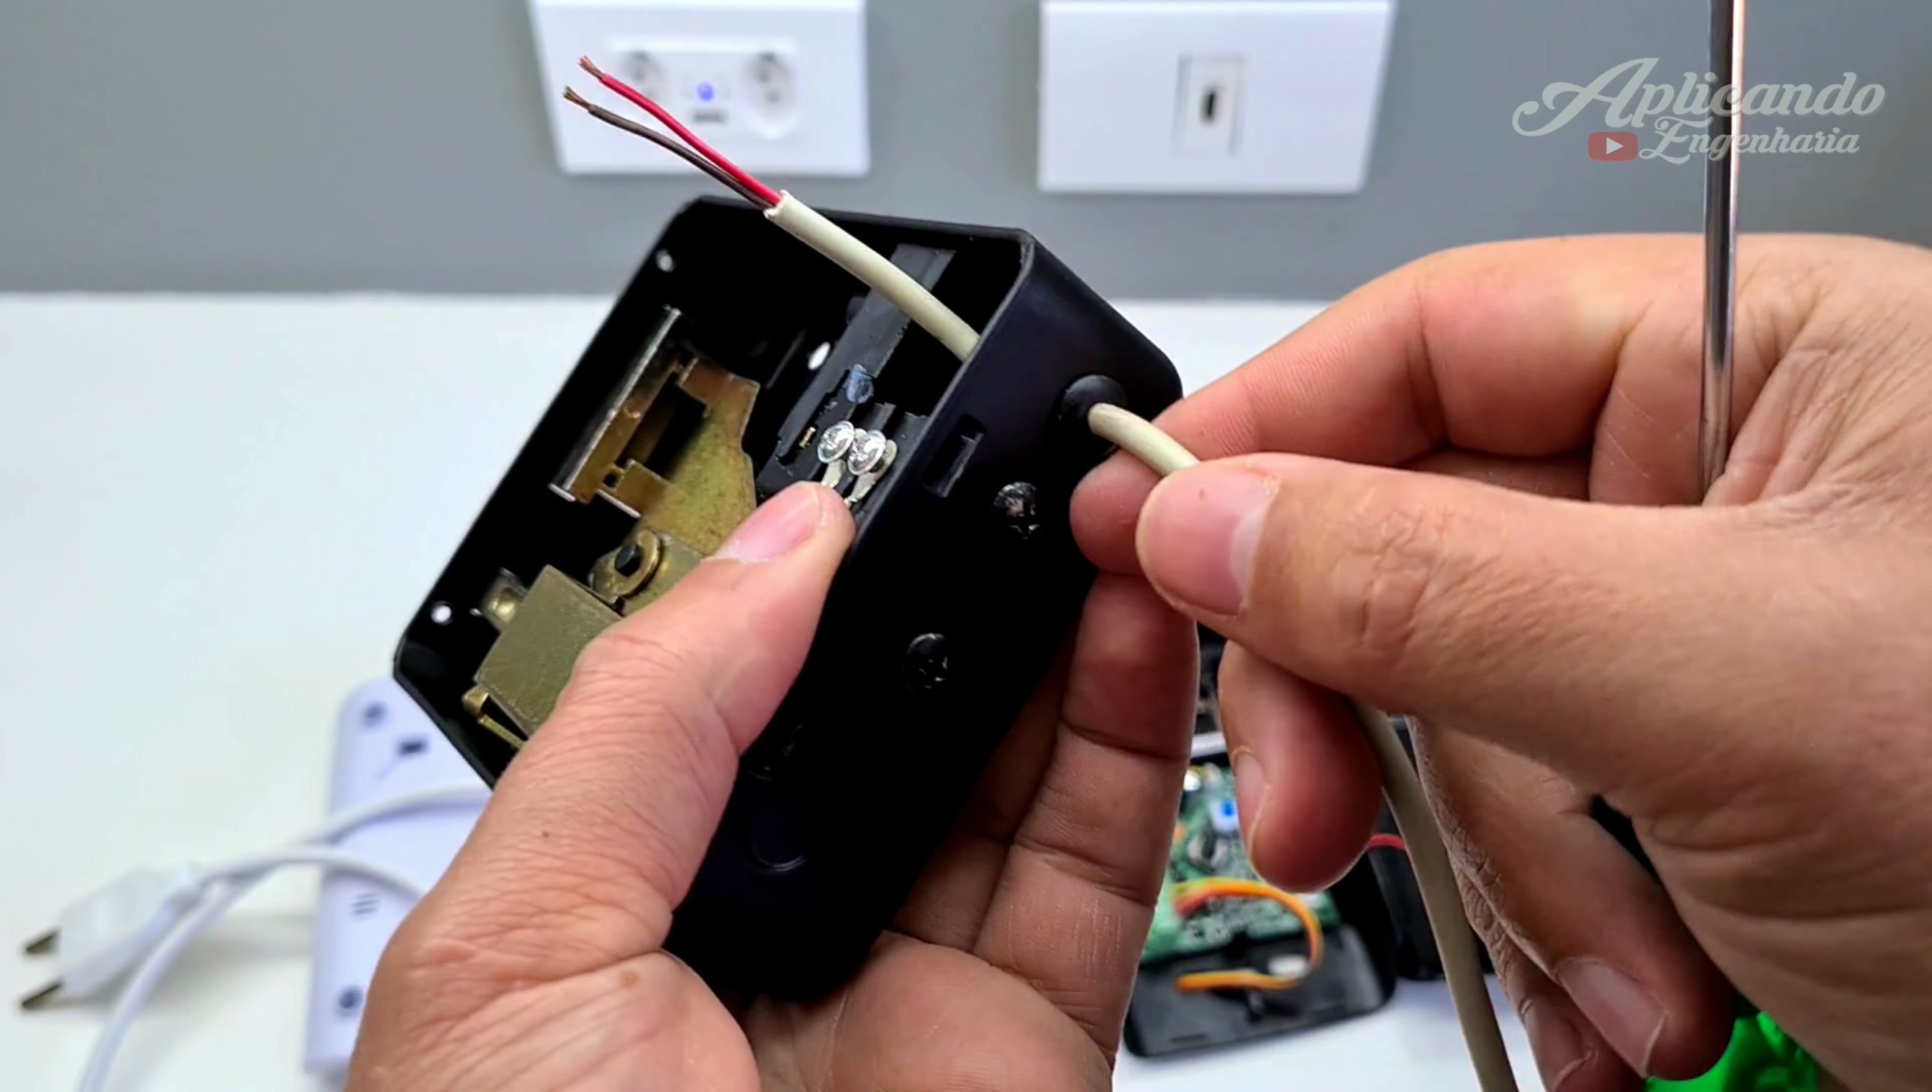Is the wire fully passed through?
Yes.